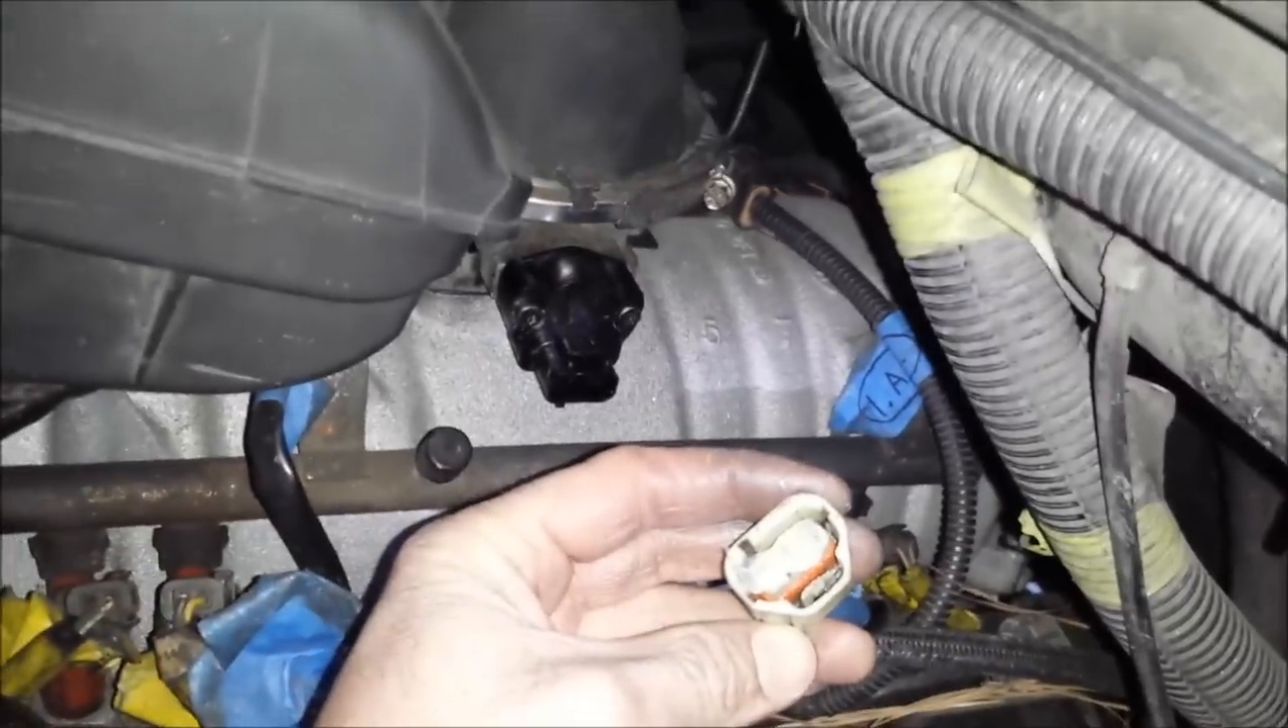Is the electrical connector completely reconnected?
No.